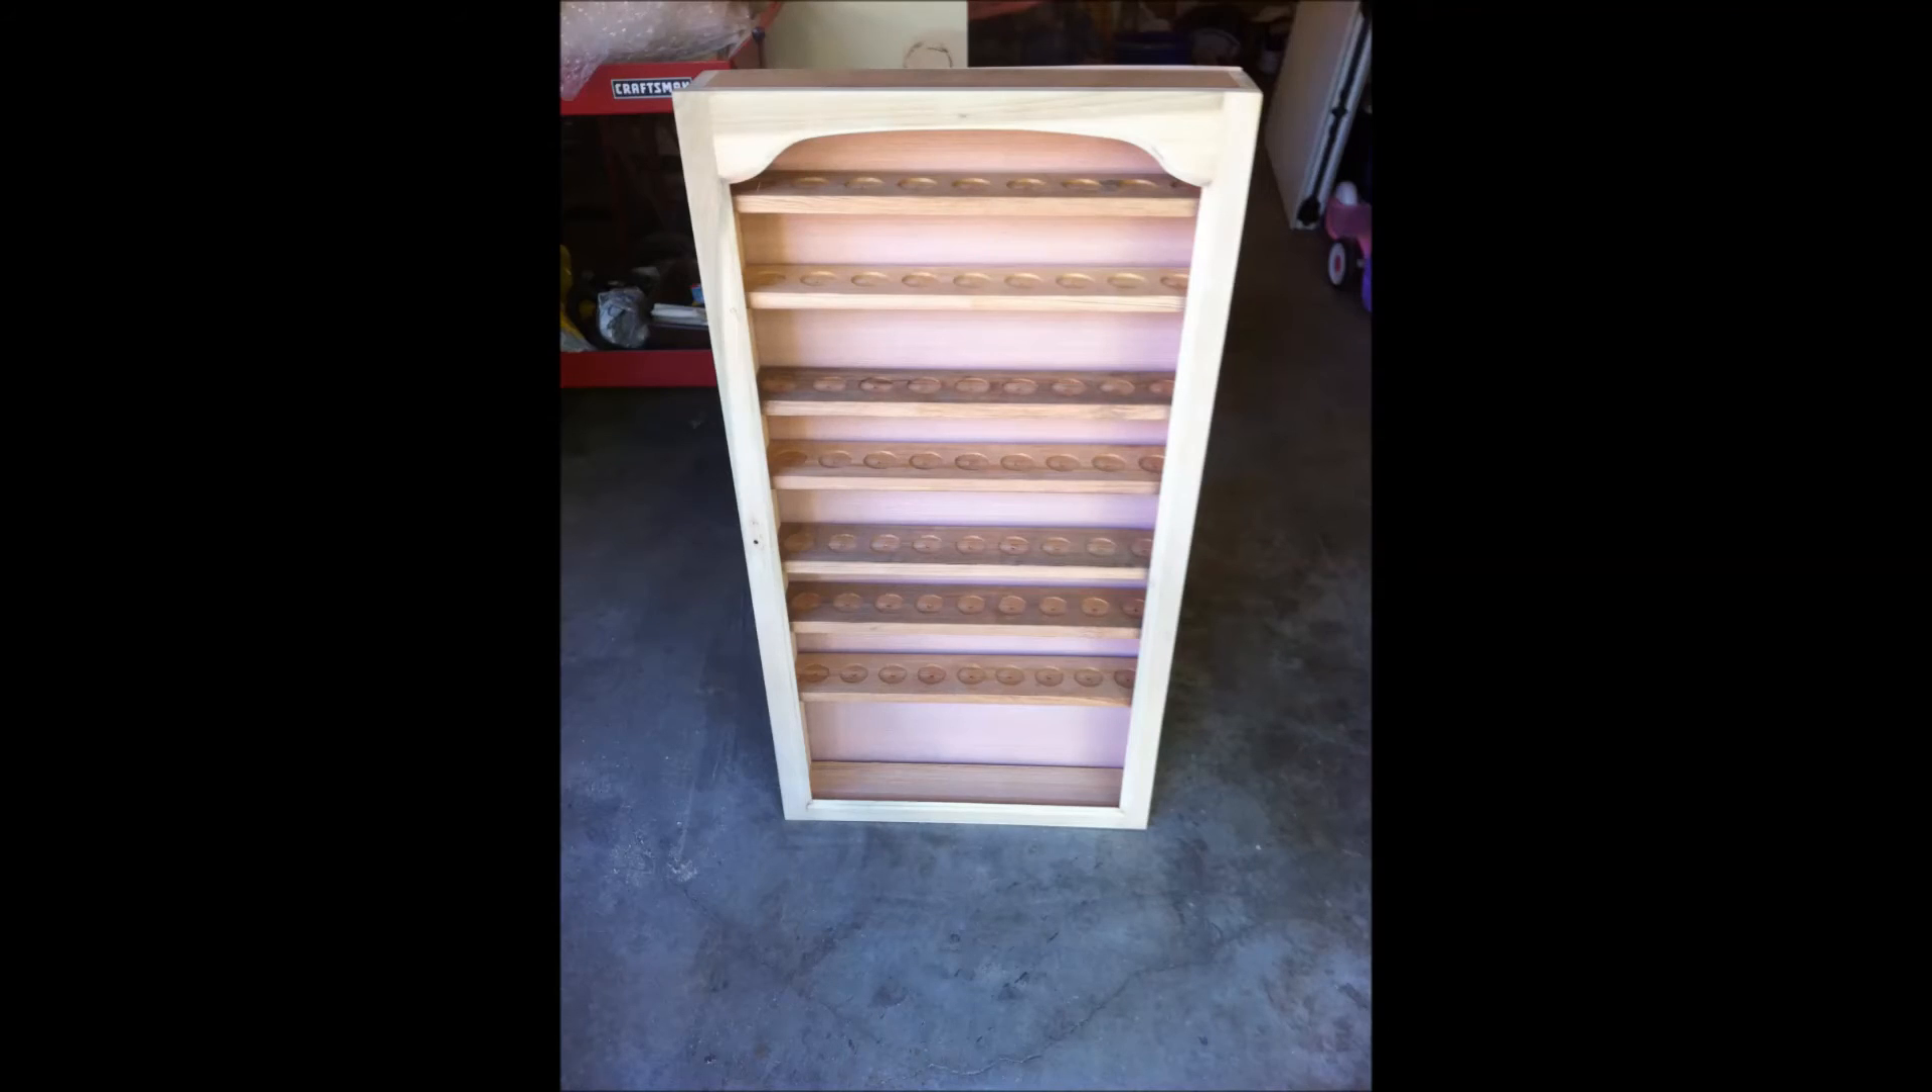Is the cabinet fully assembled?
Yes.